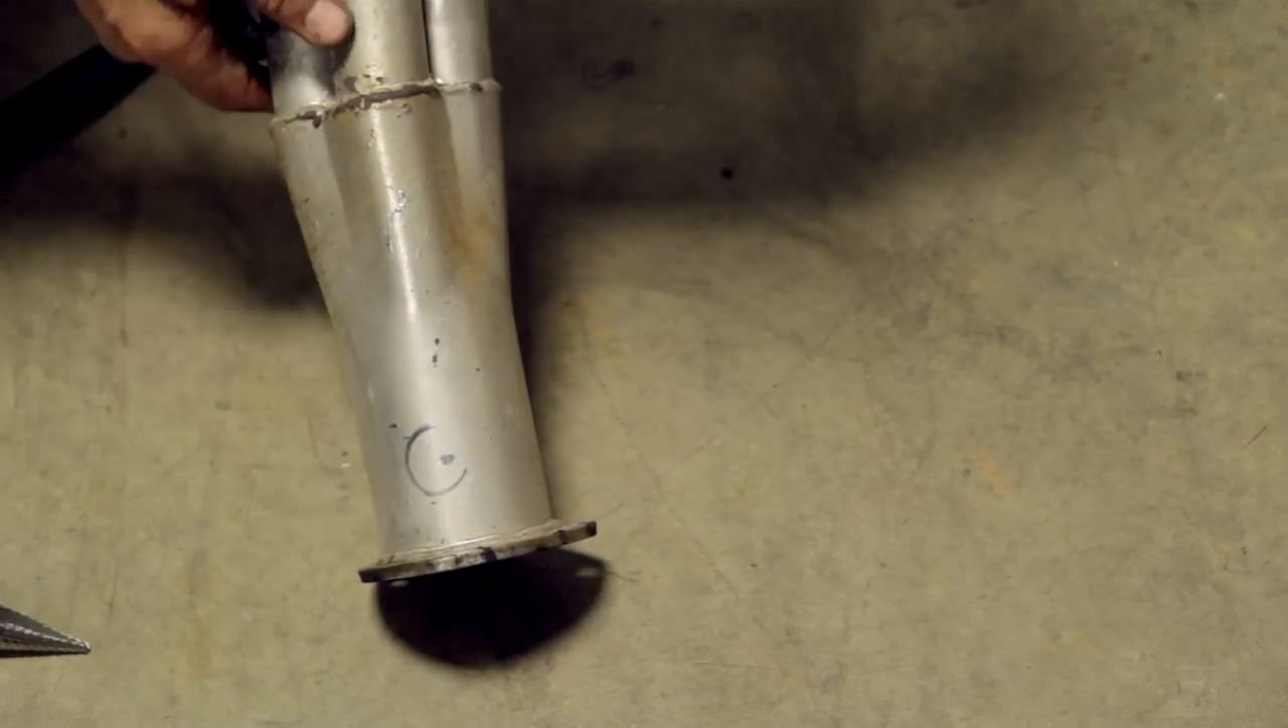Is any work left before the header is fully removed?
No.